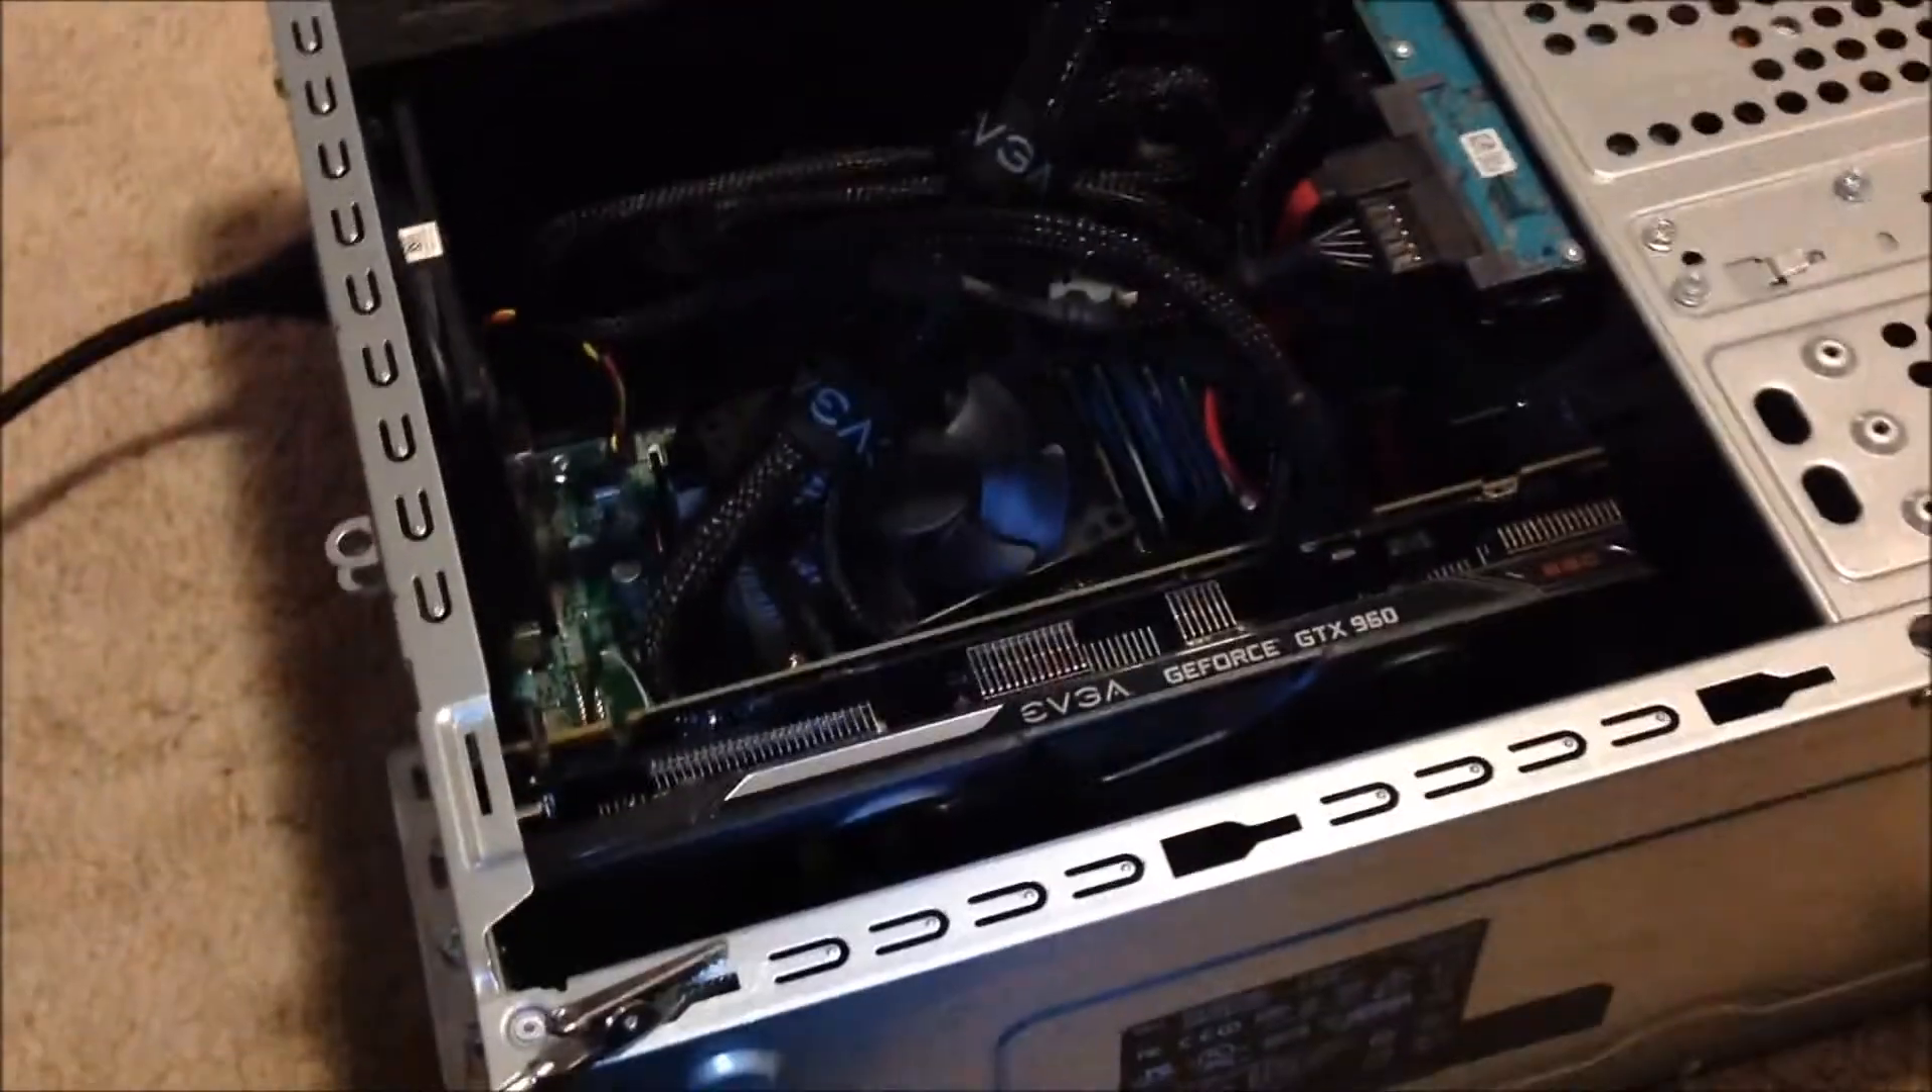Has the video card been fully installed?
Yes.